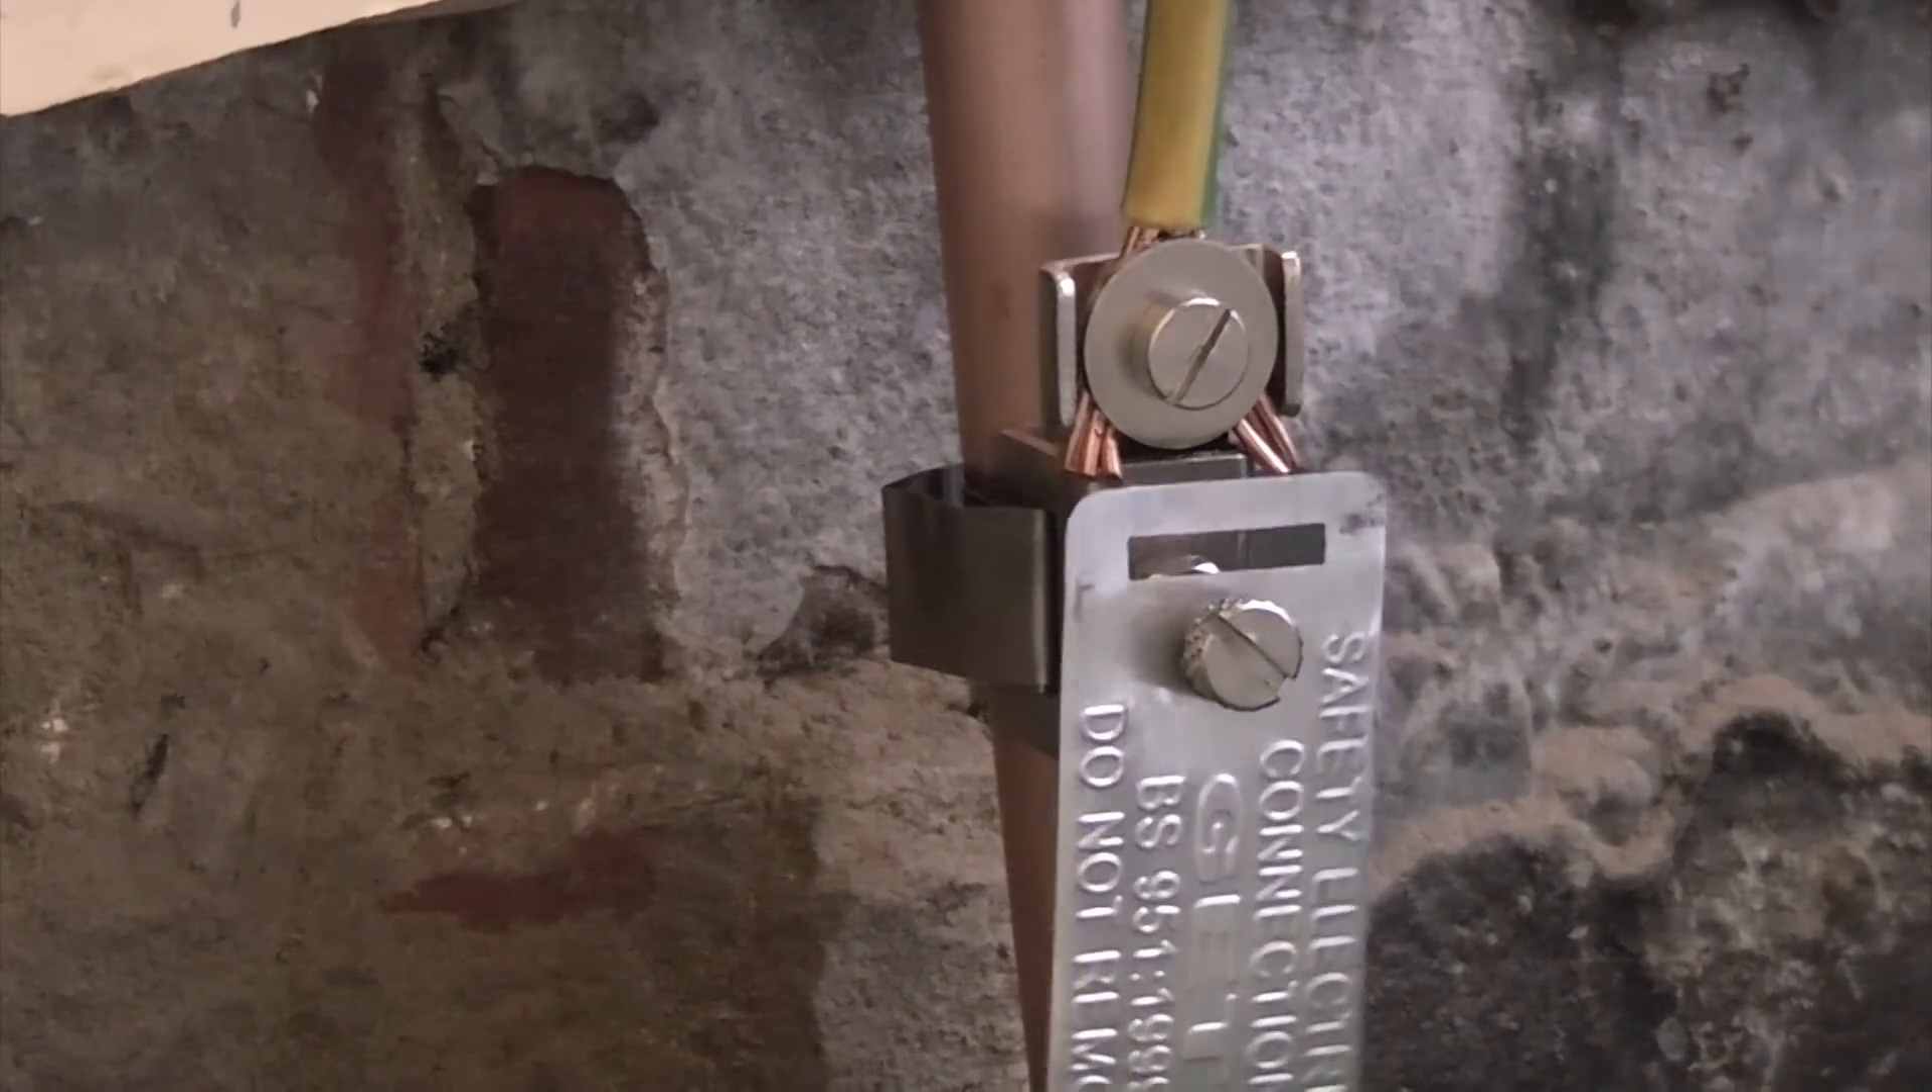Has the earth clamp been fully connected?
Yes.